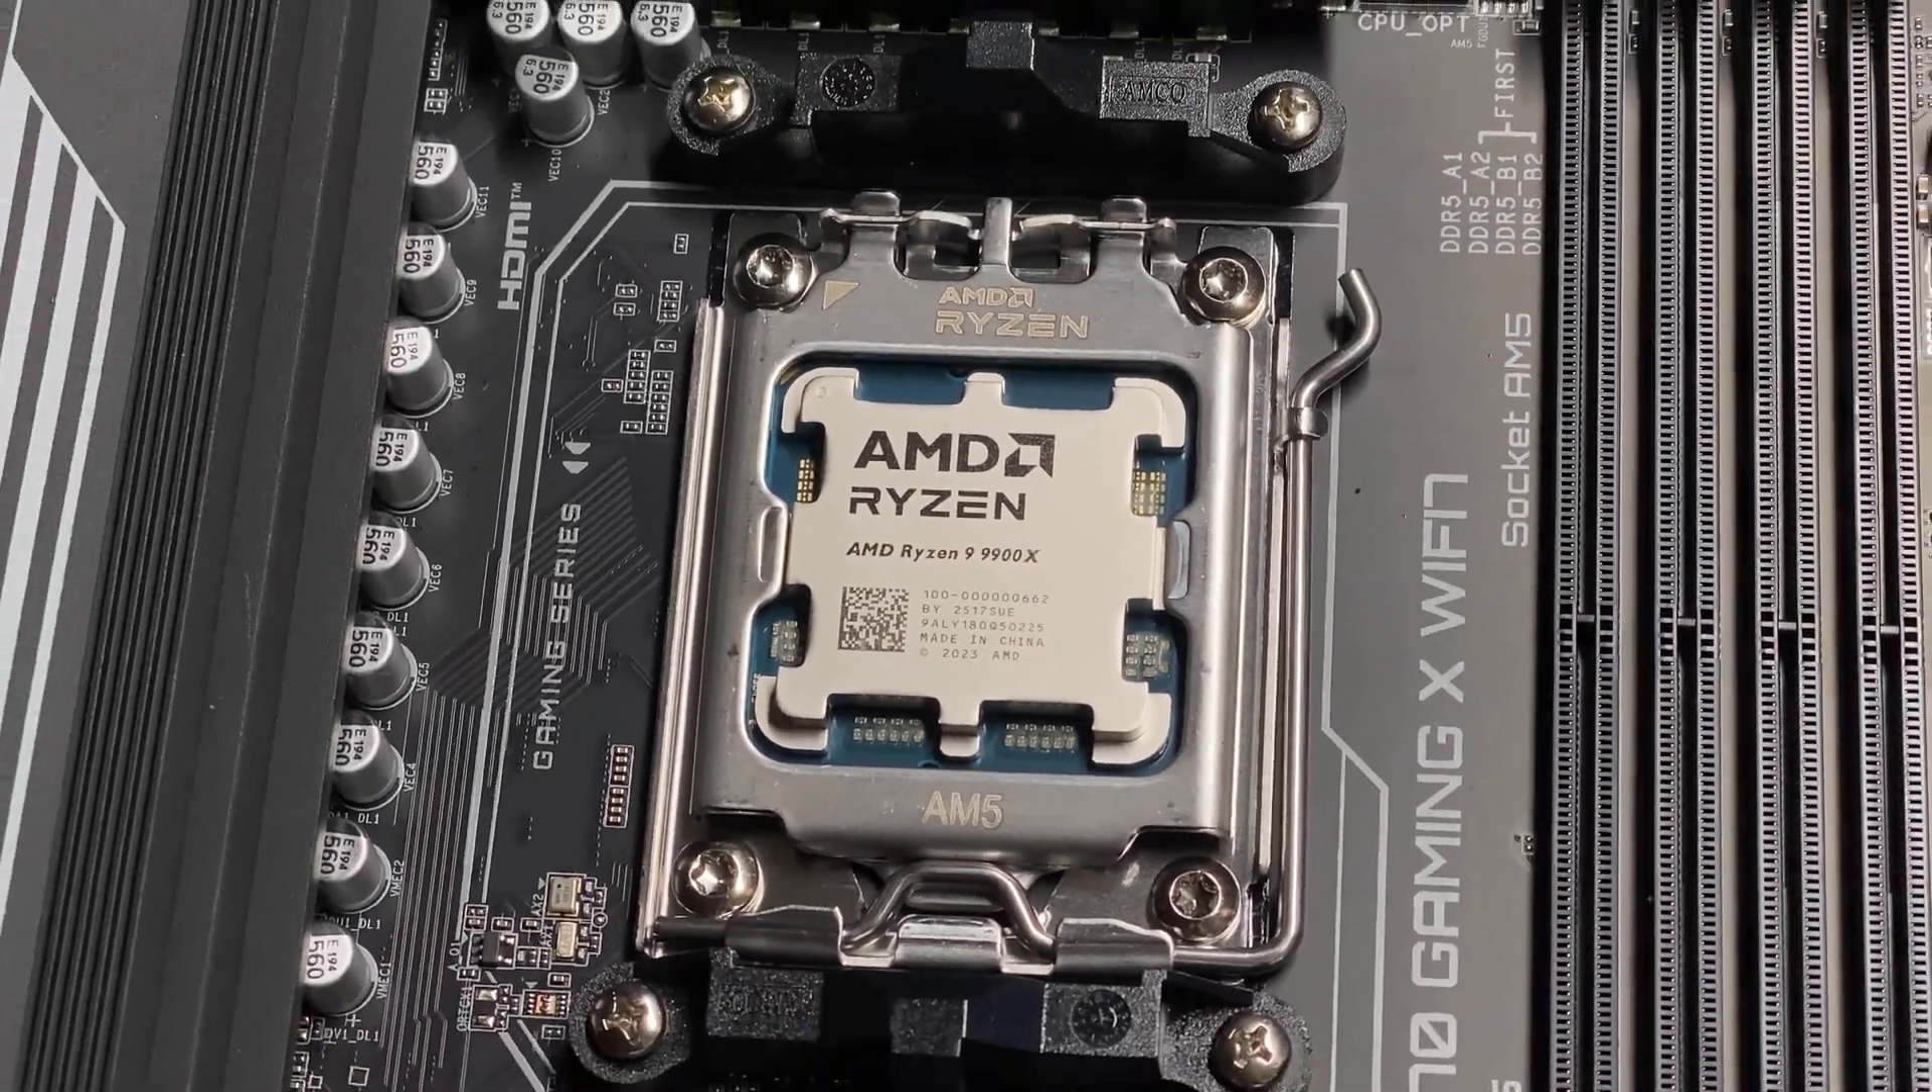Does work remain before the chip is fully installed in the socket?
No.